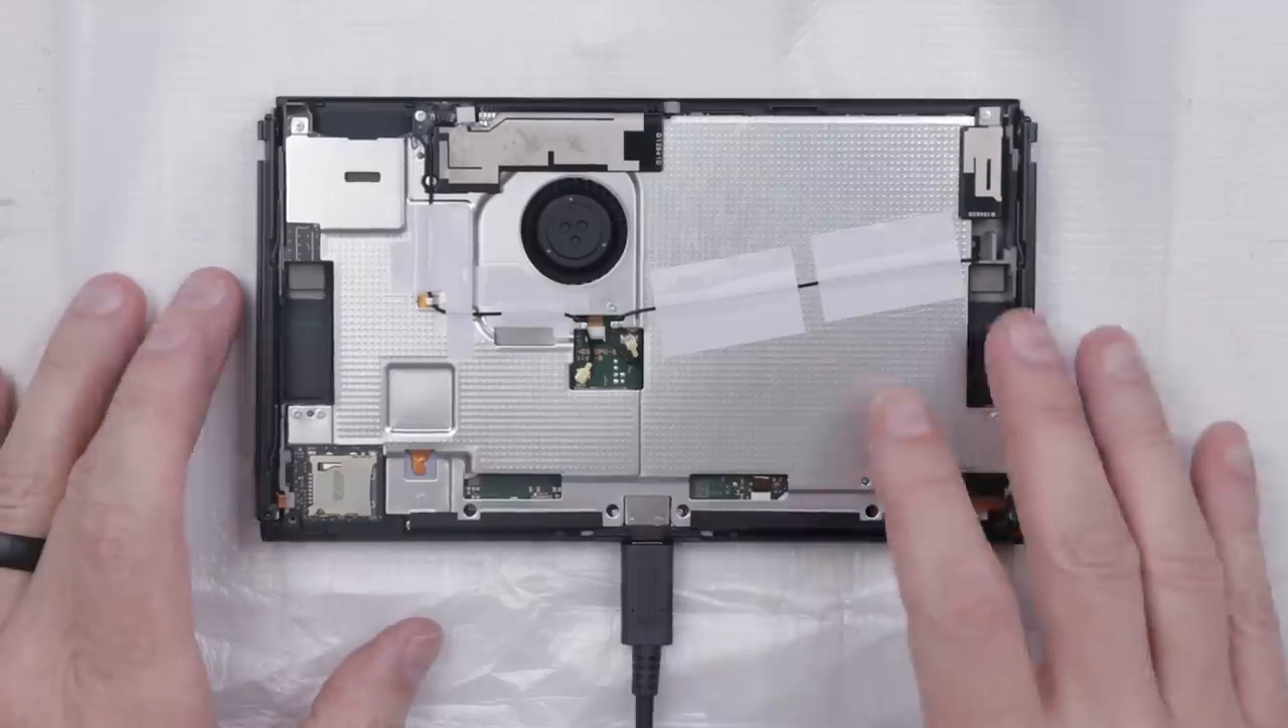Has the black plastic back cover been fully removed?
Yes.